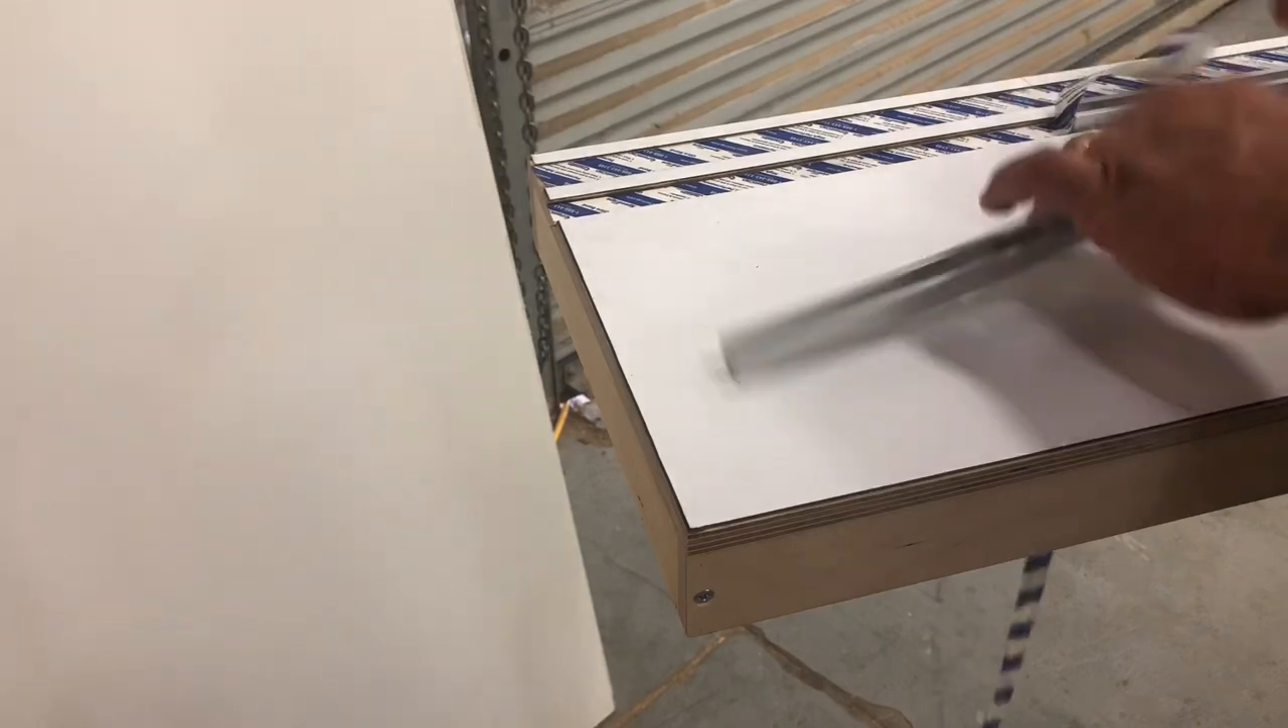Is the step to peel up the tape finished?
No.